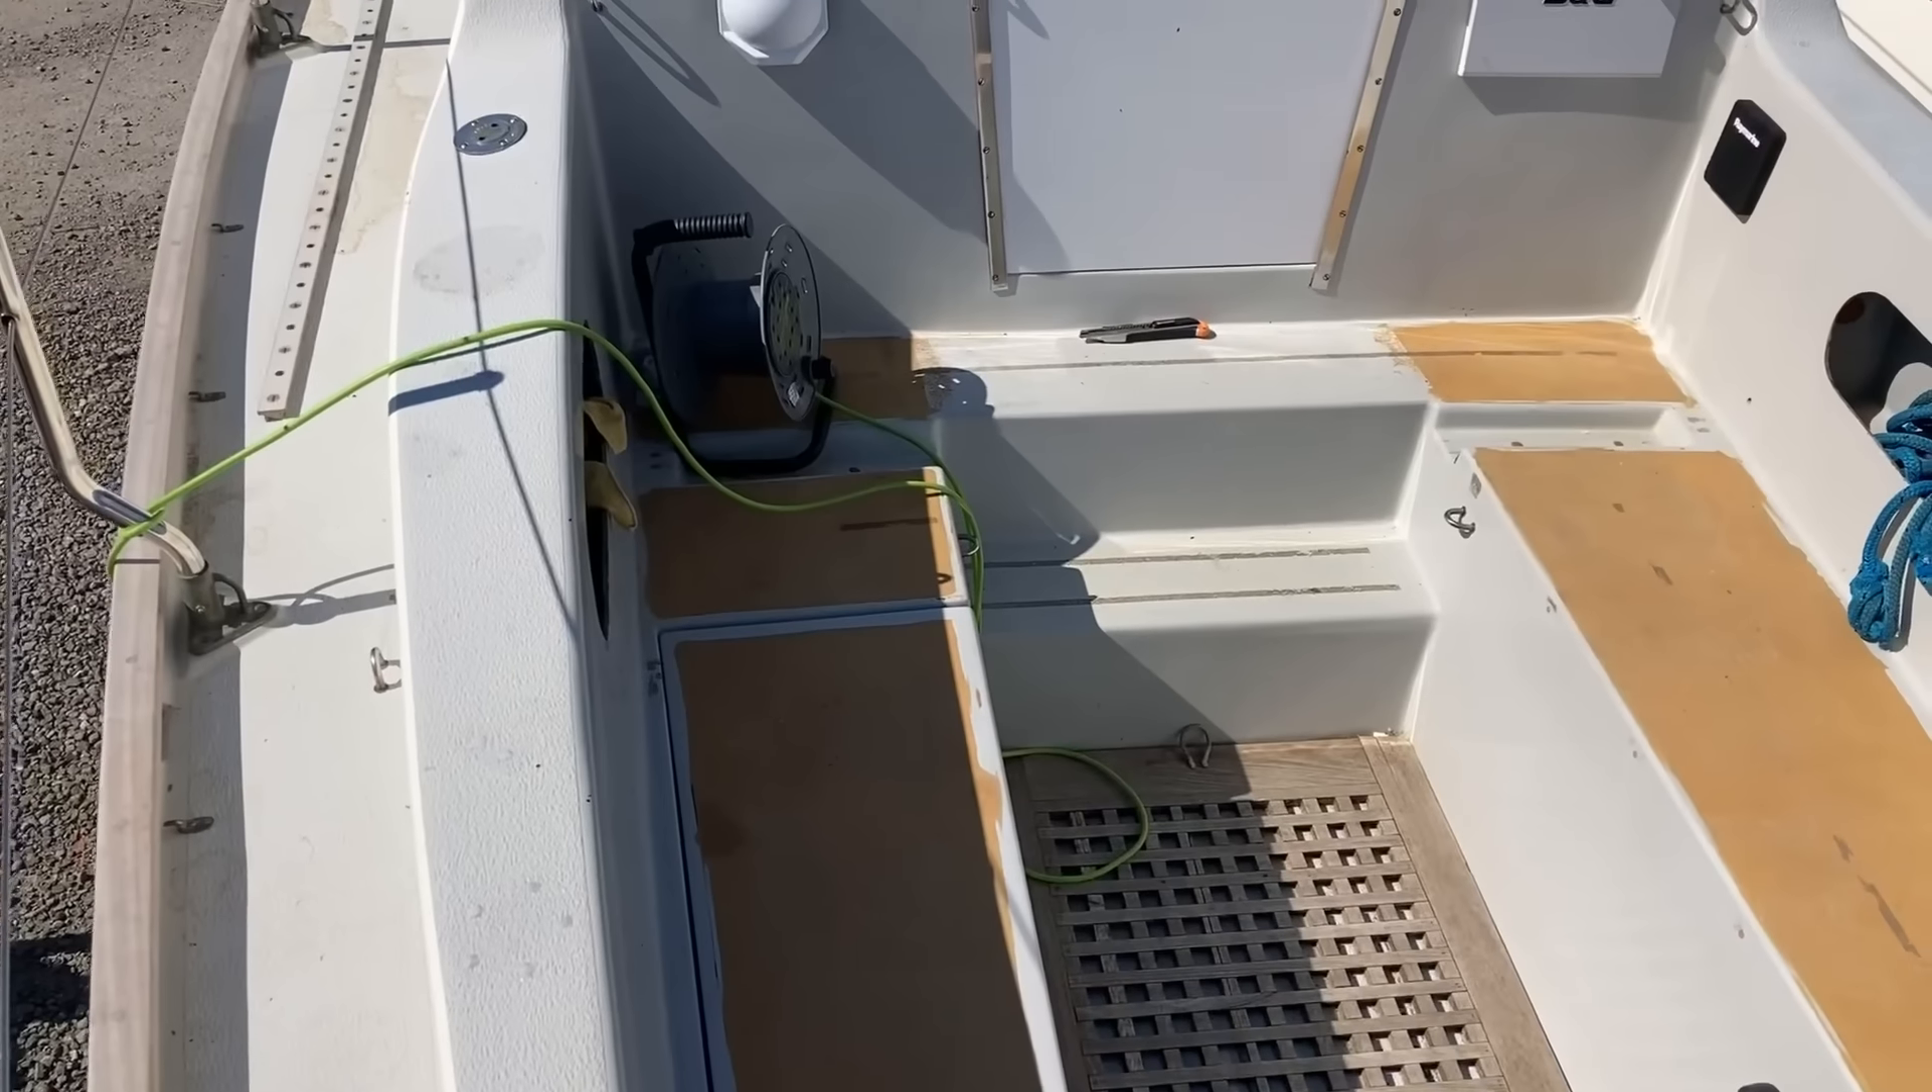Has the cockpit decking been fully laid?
No.